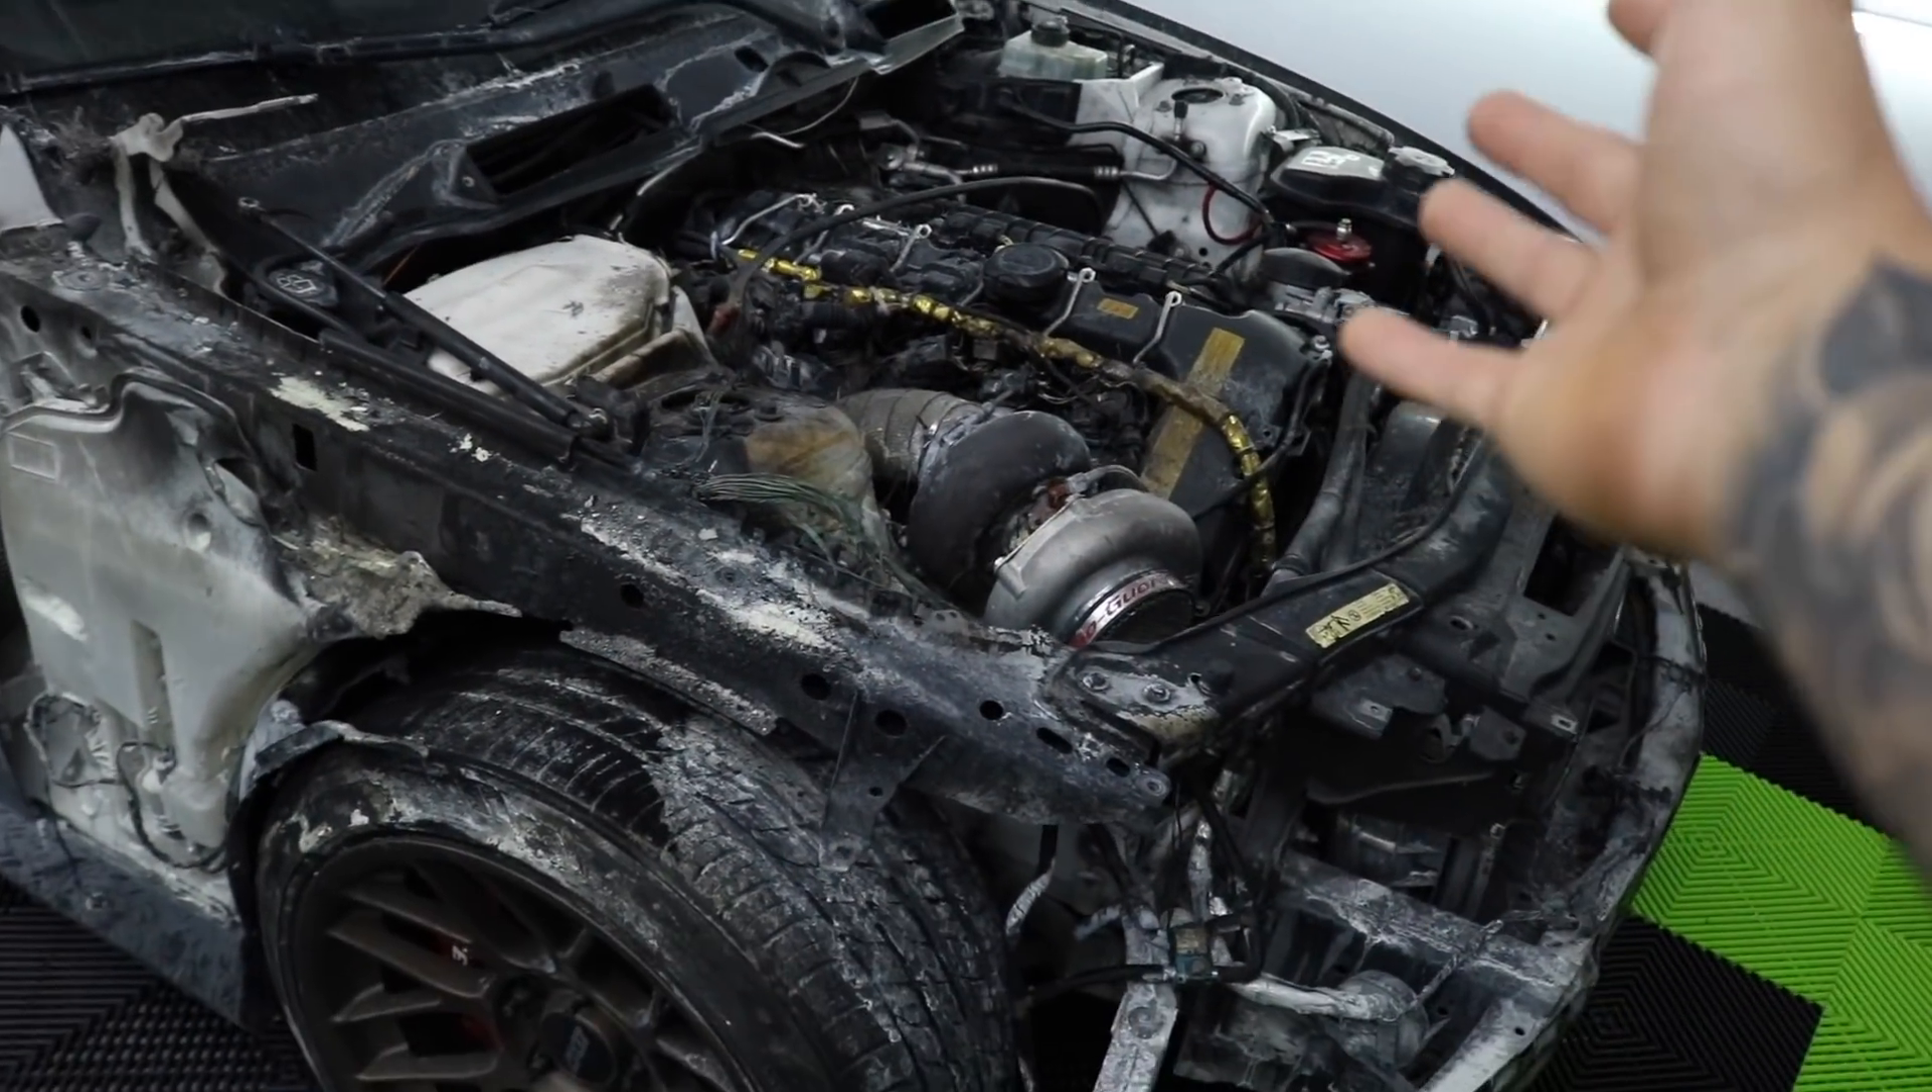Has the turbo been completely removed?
No.